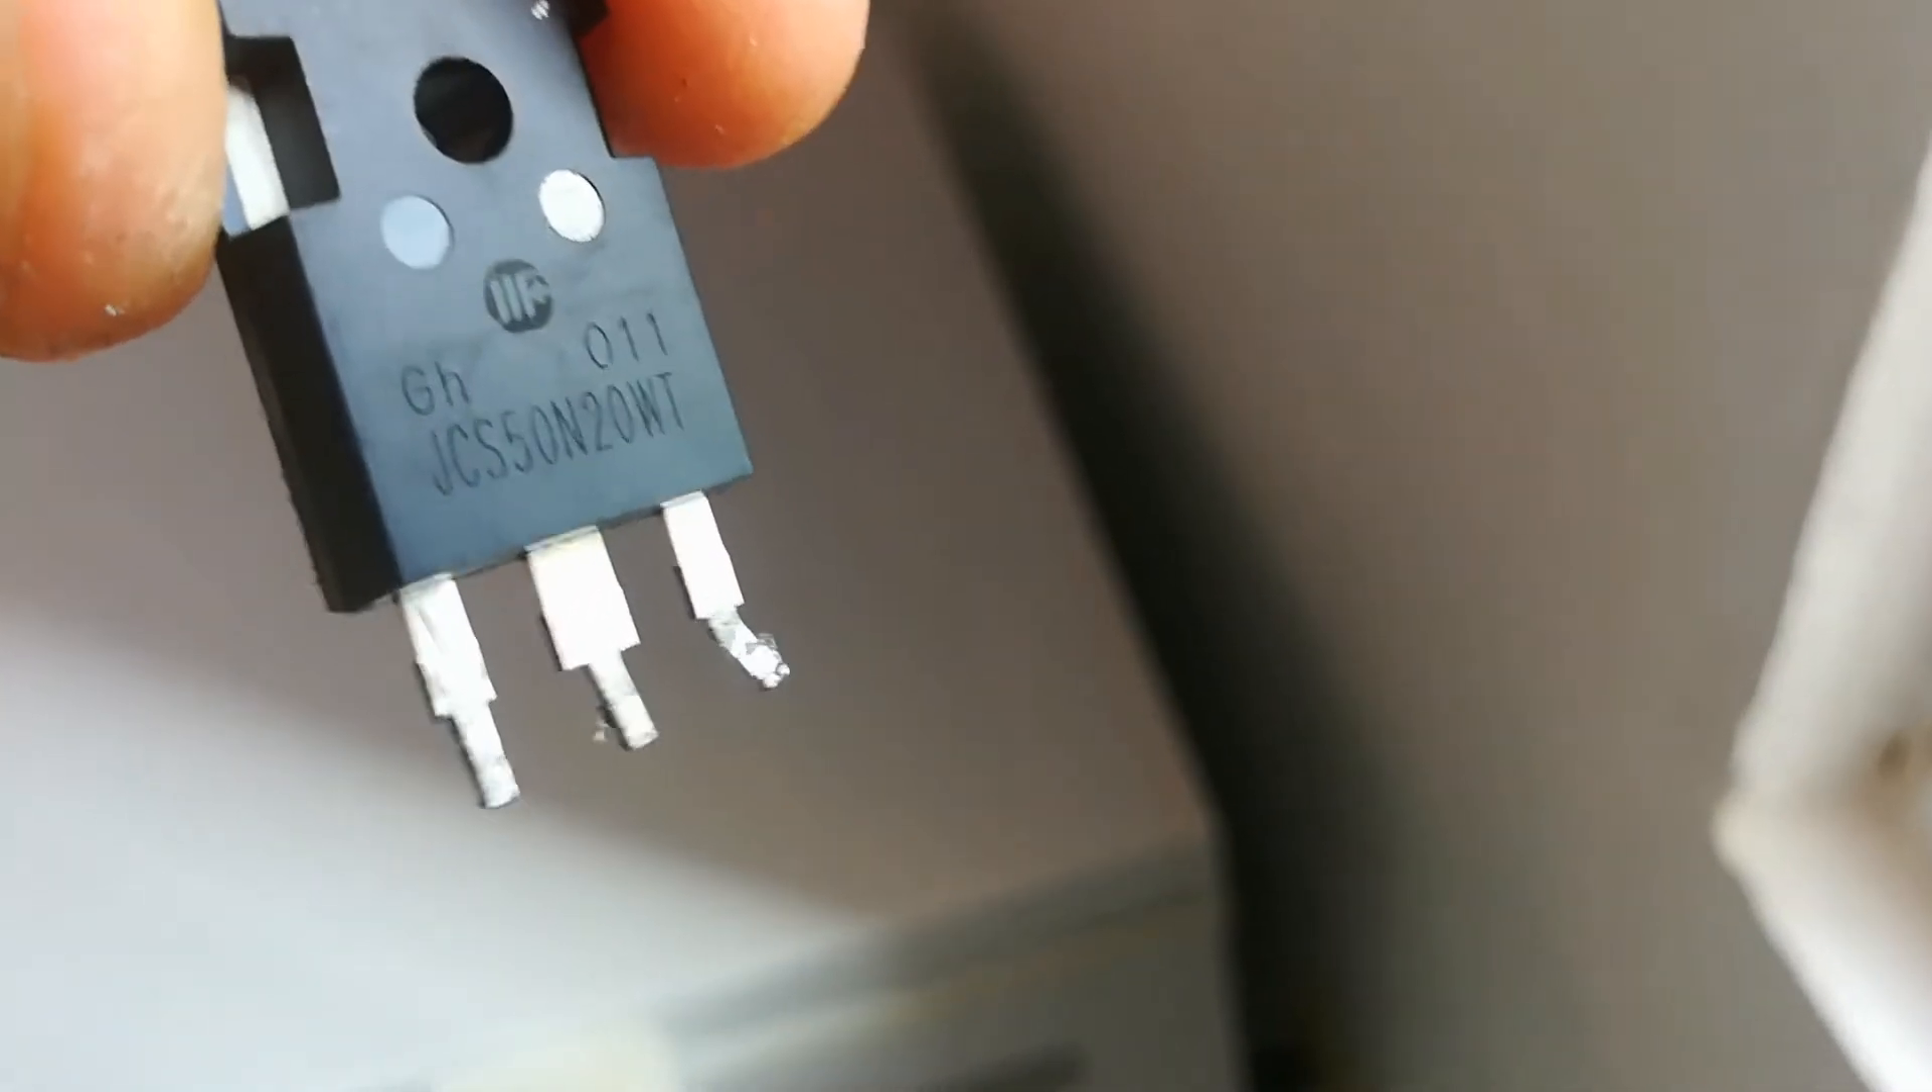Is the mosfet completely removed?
Yes.